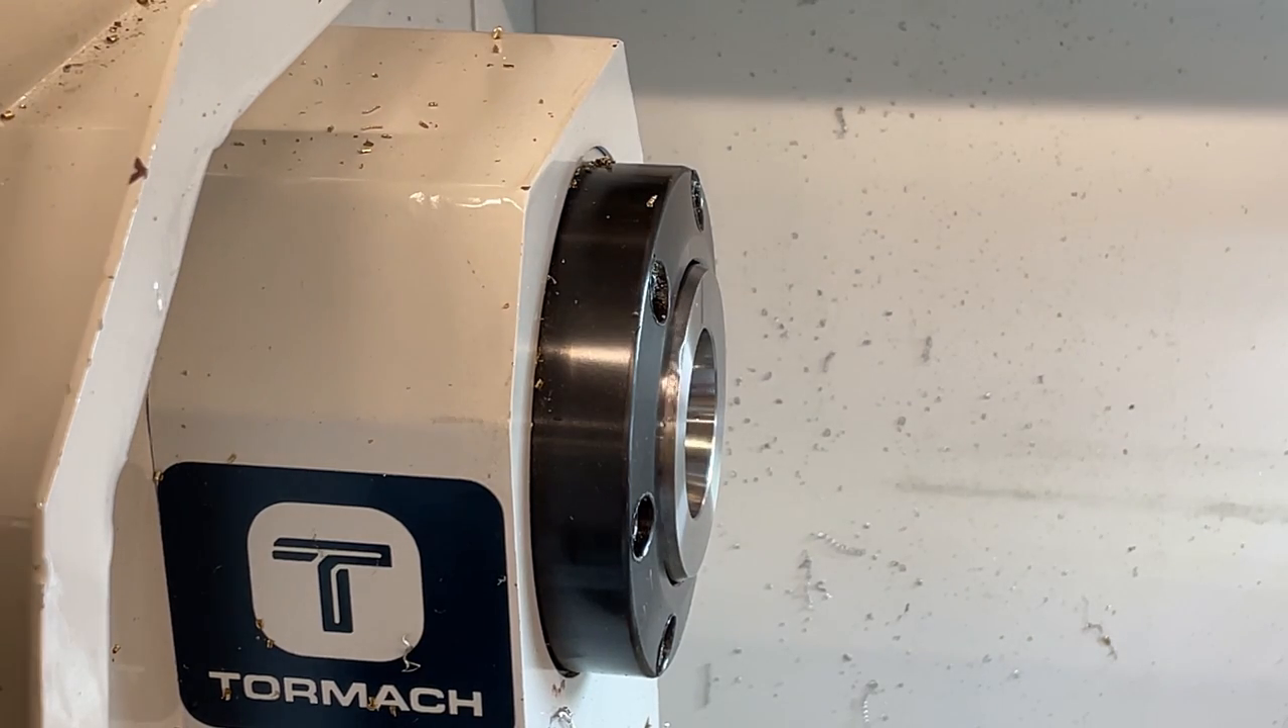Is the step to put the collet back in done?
No.